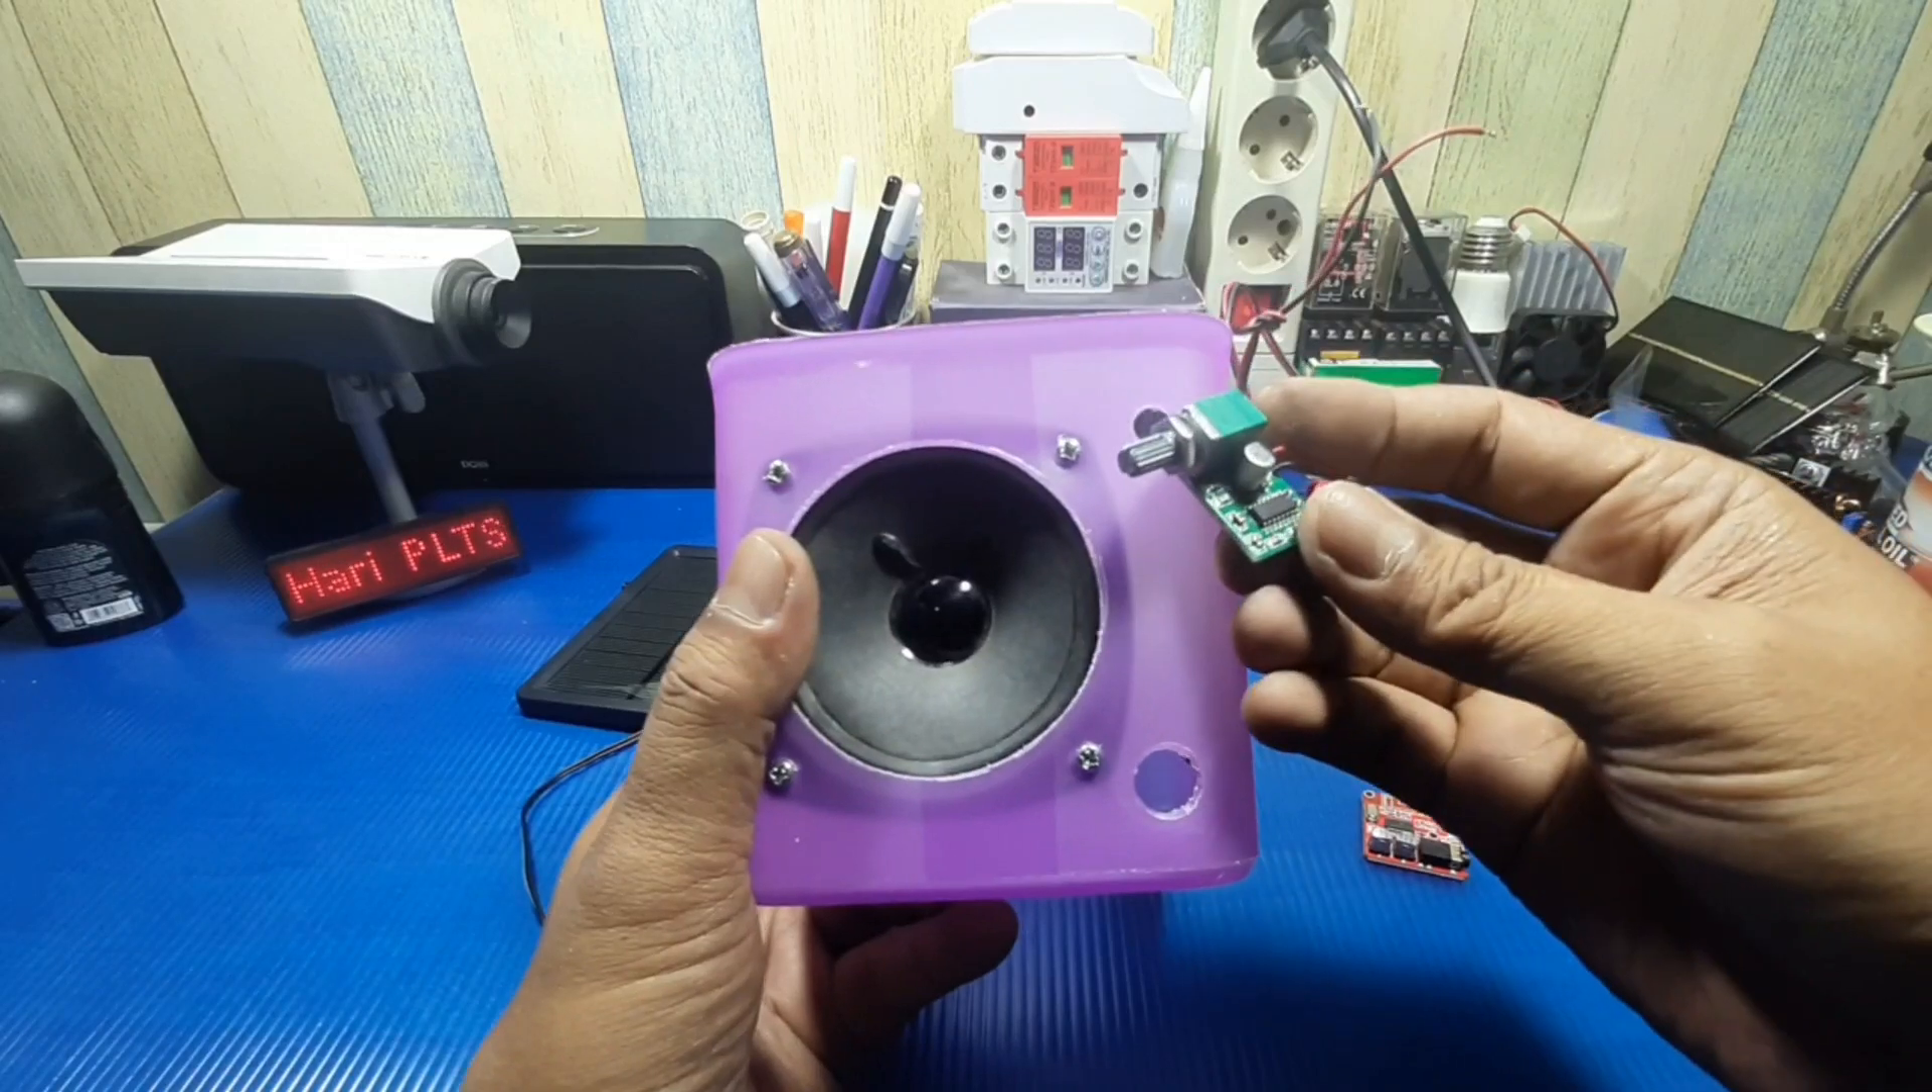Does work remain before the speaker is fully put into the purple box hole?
No.